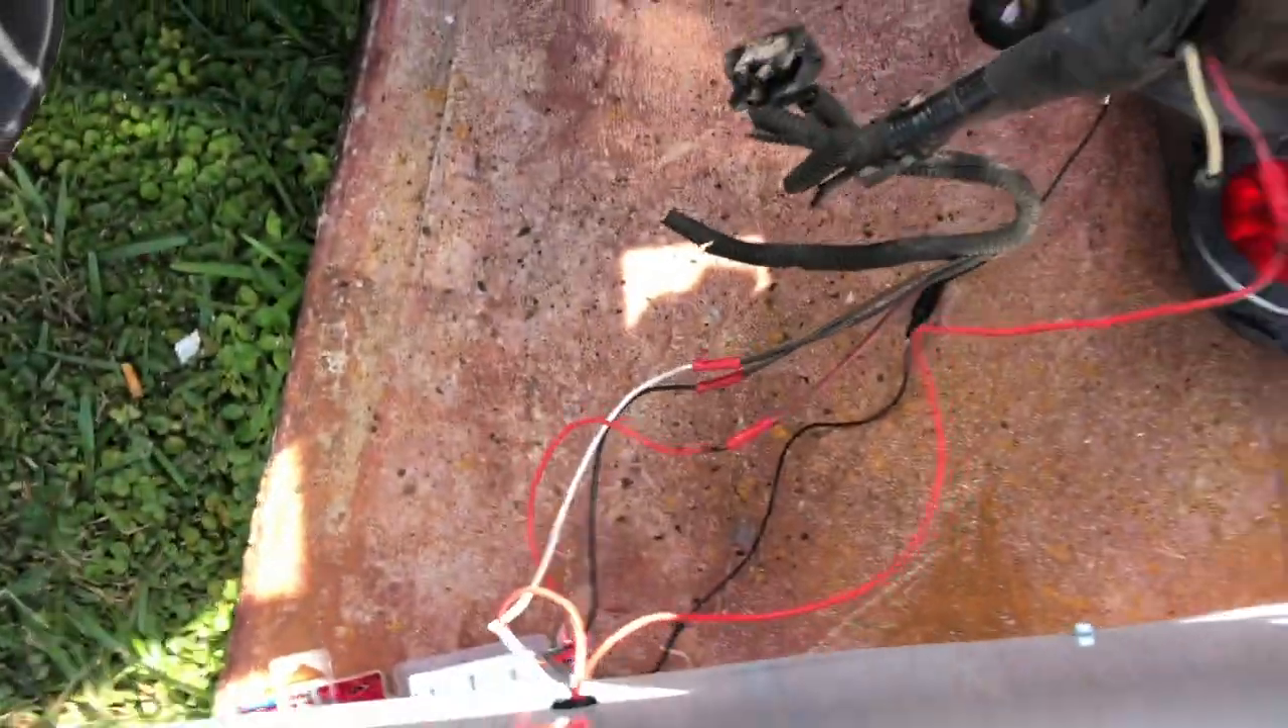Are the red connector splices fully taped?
No.